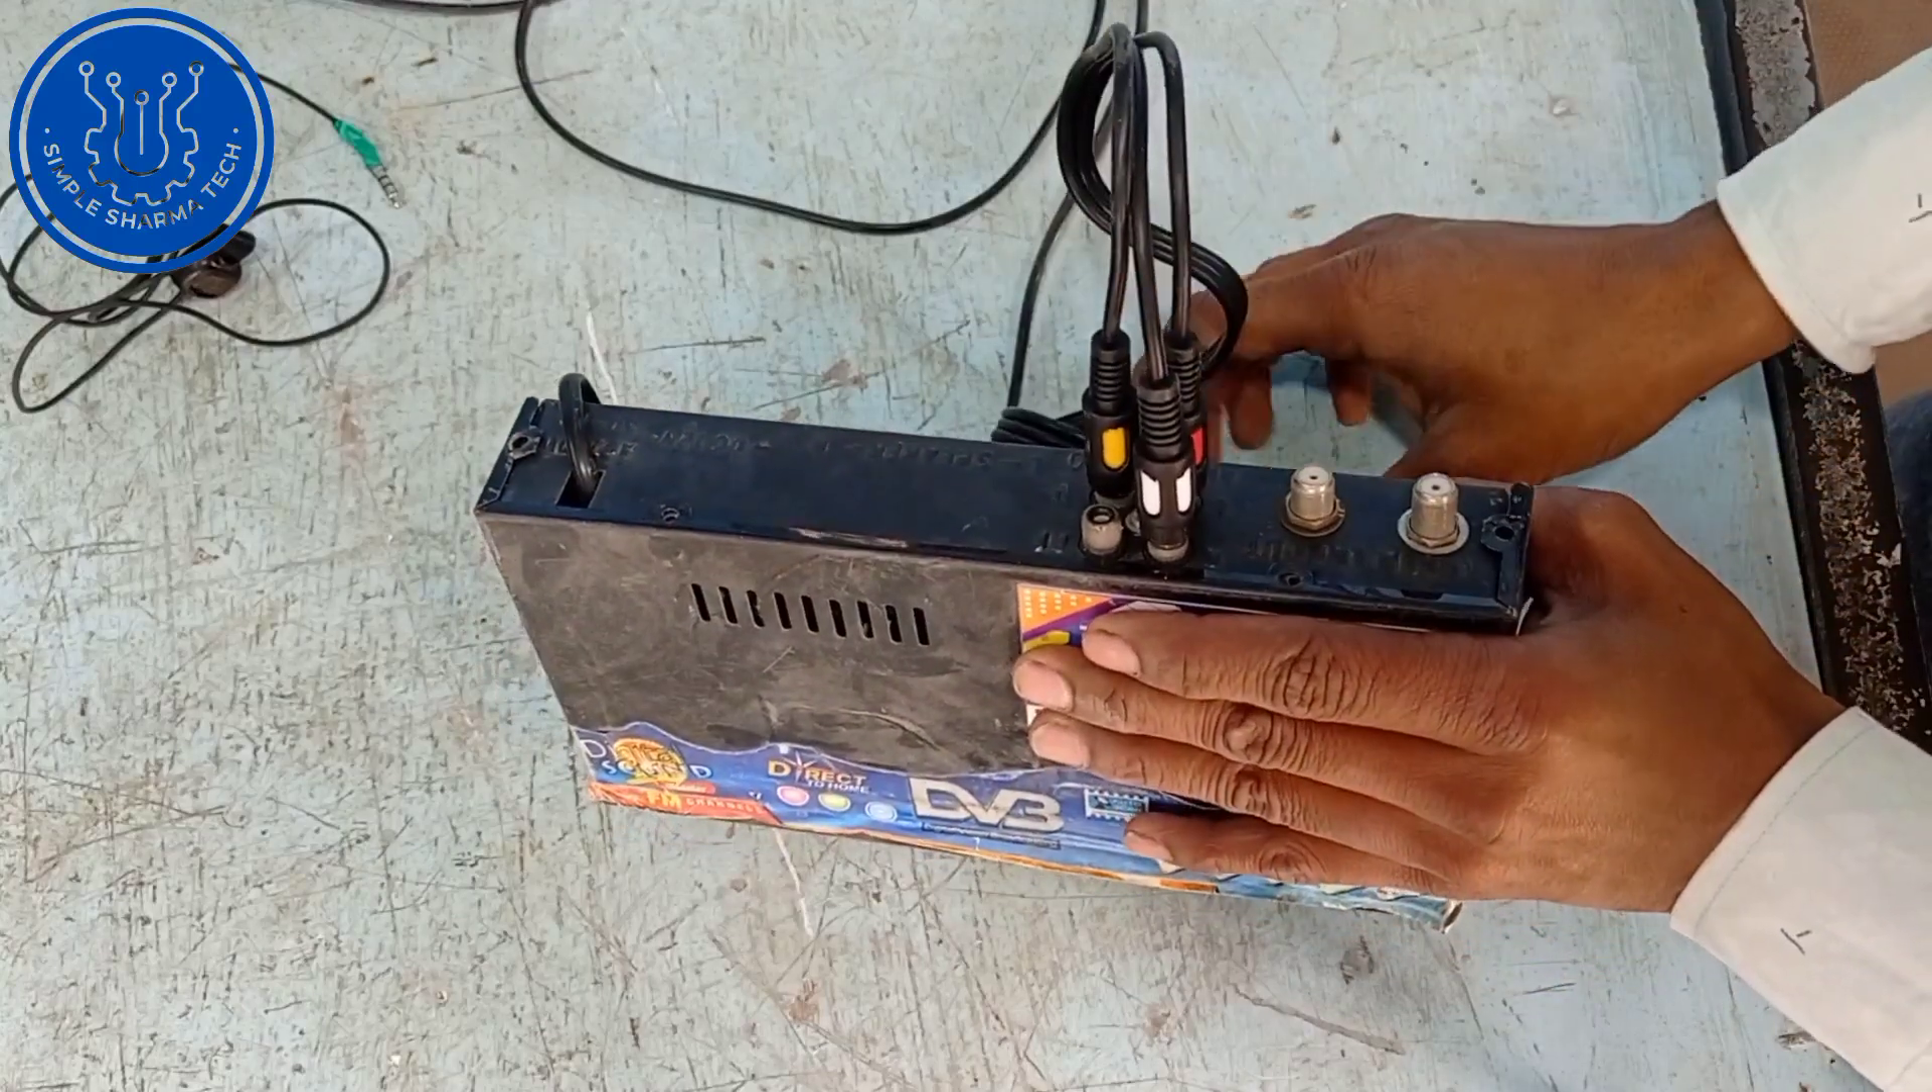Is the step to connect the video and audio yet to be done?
No.